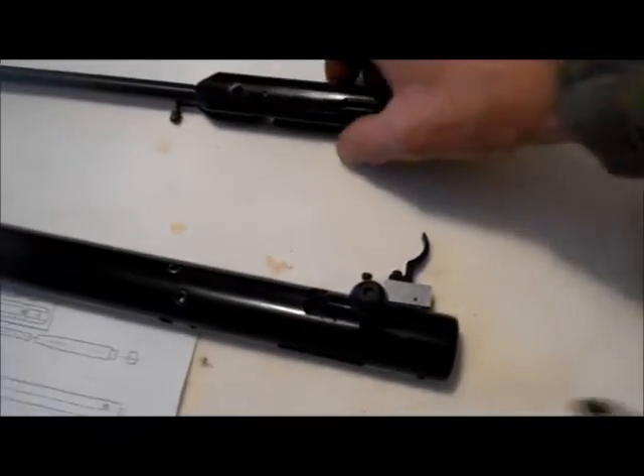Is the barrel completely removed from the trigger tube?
Yes.